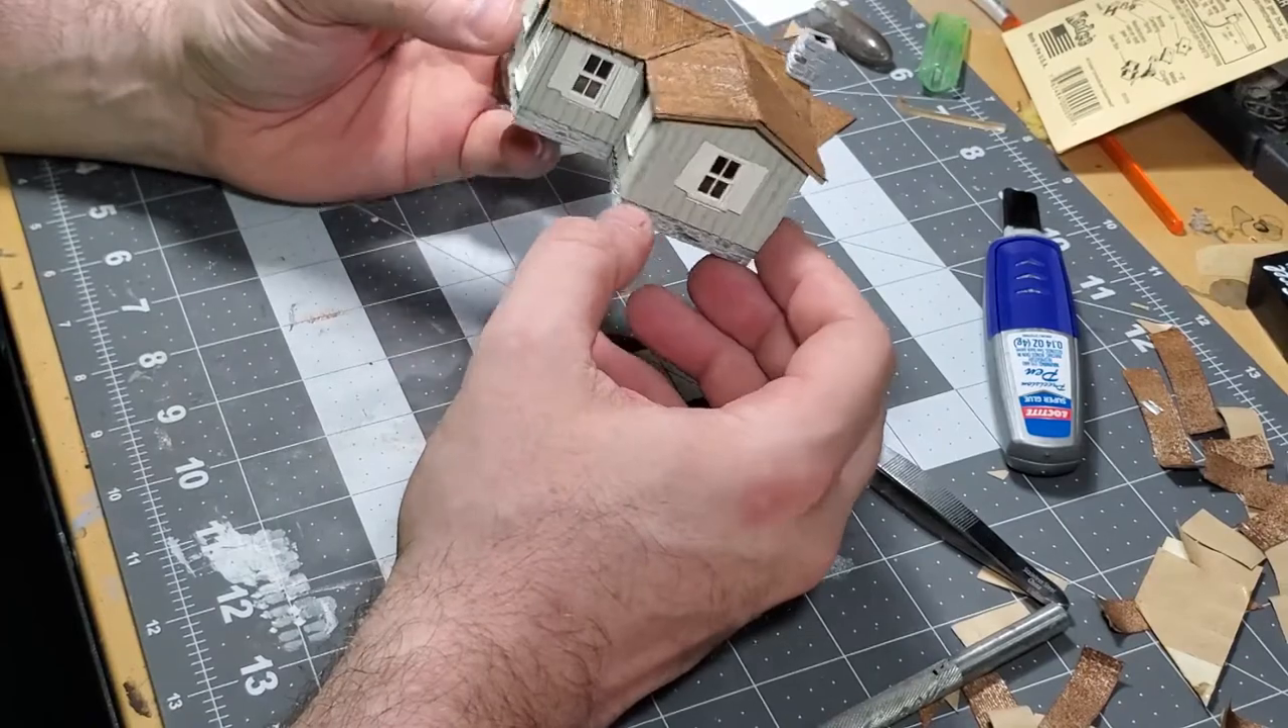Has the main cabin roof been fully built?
Yes.